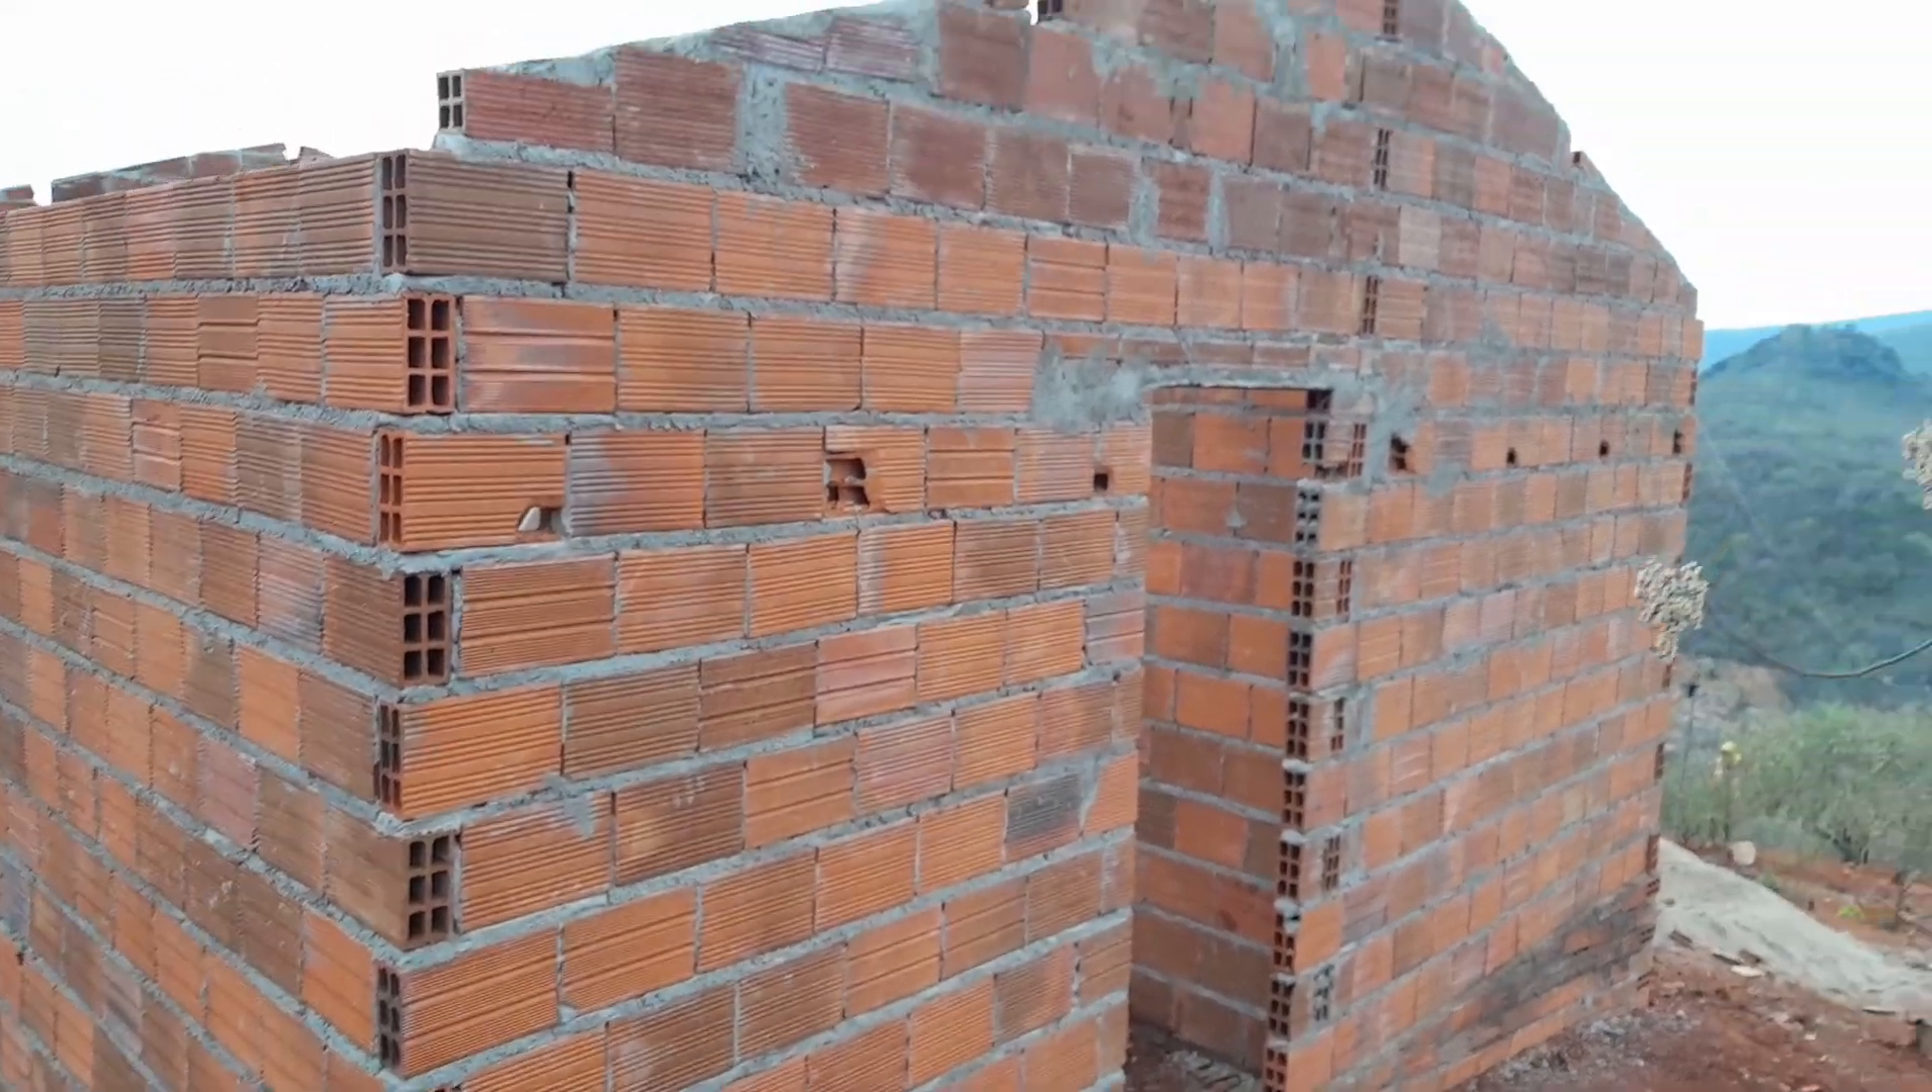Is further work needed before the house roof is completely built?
Yes.